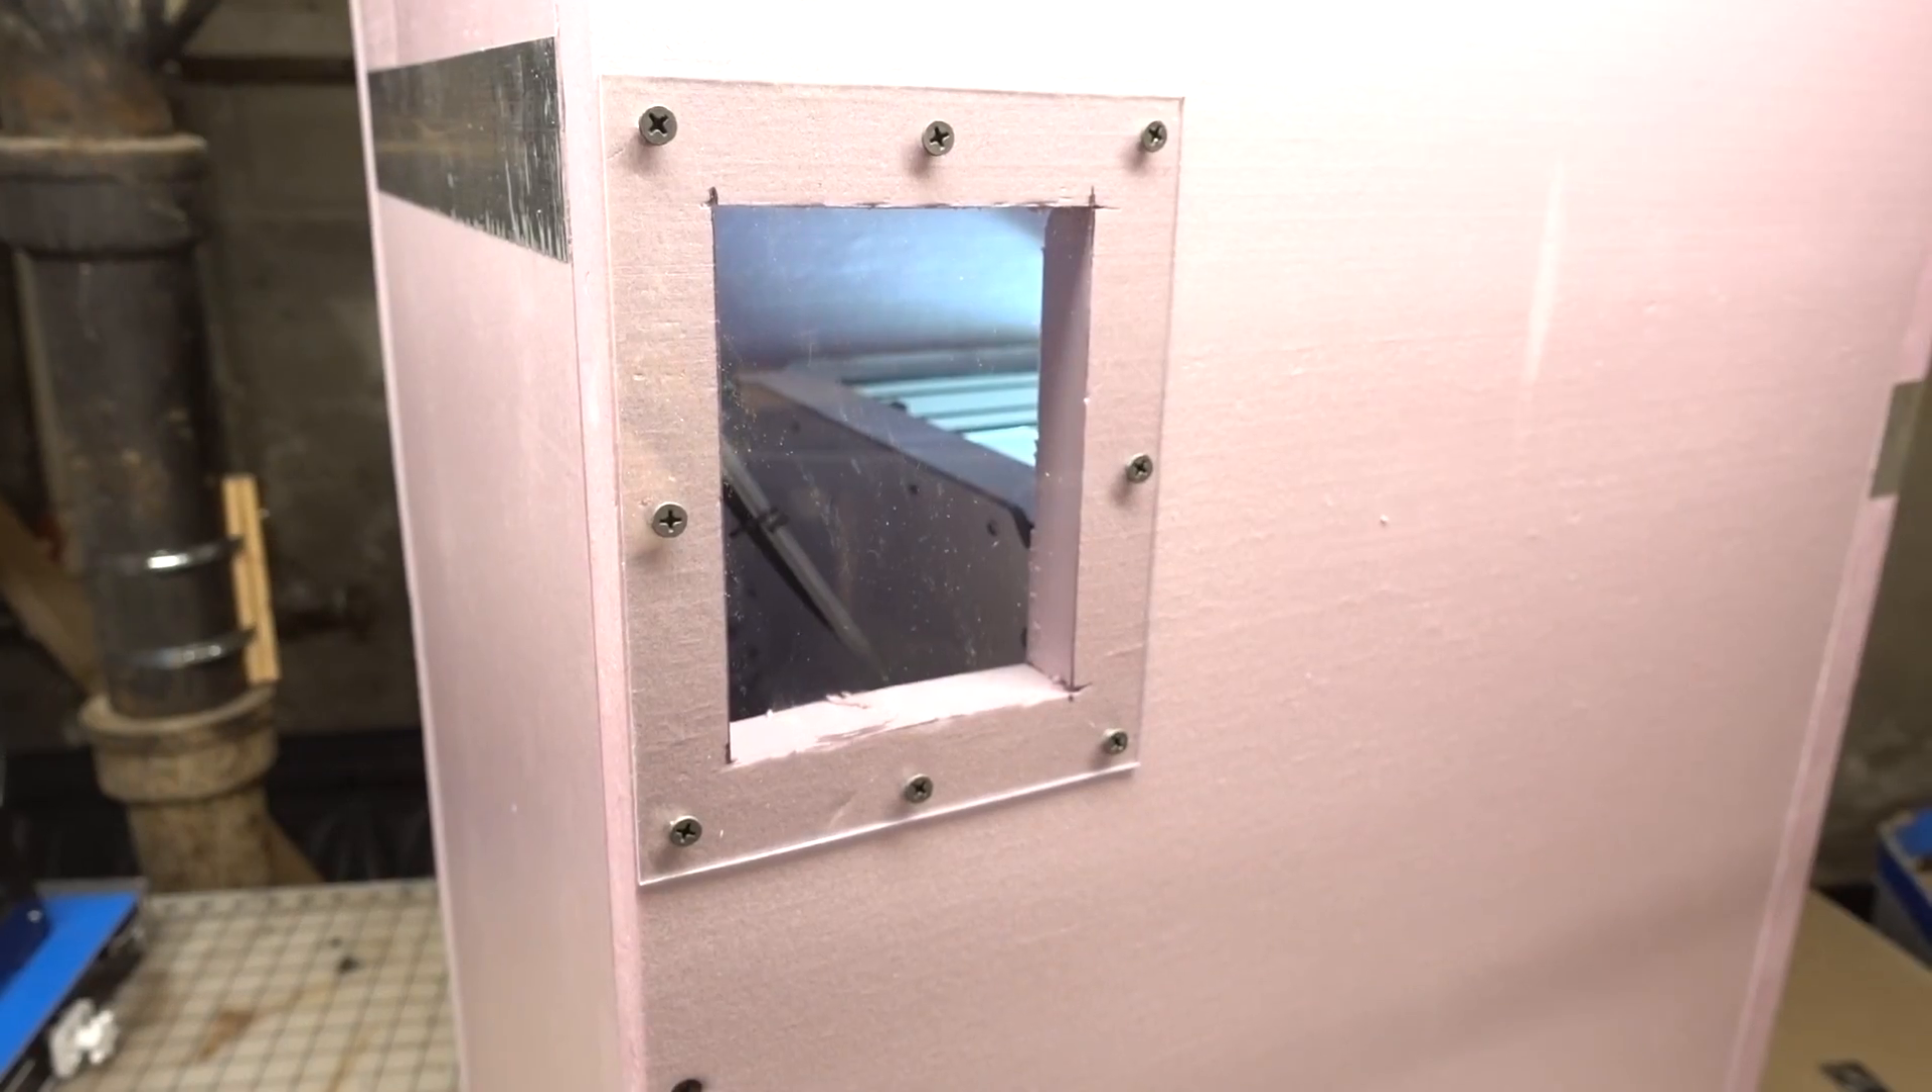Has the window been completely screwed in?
Yes.